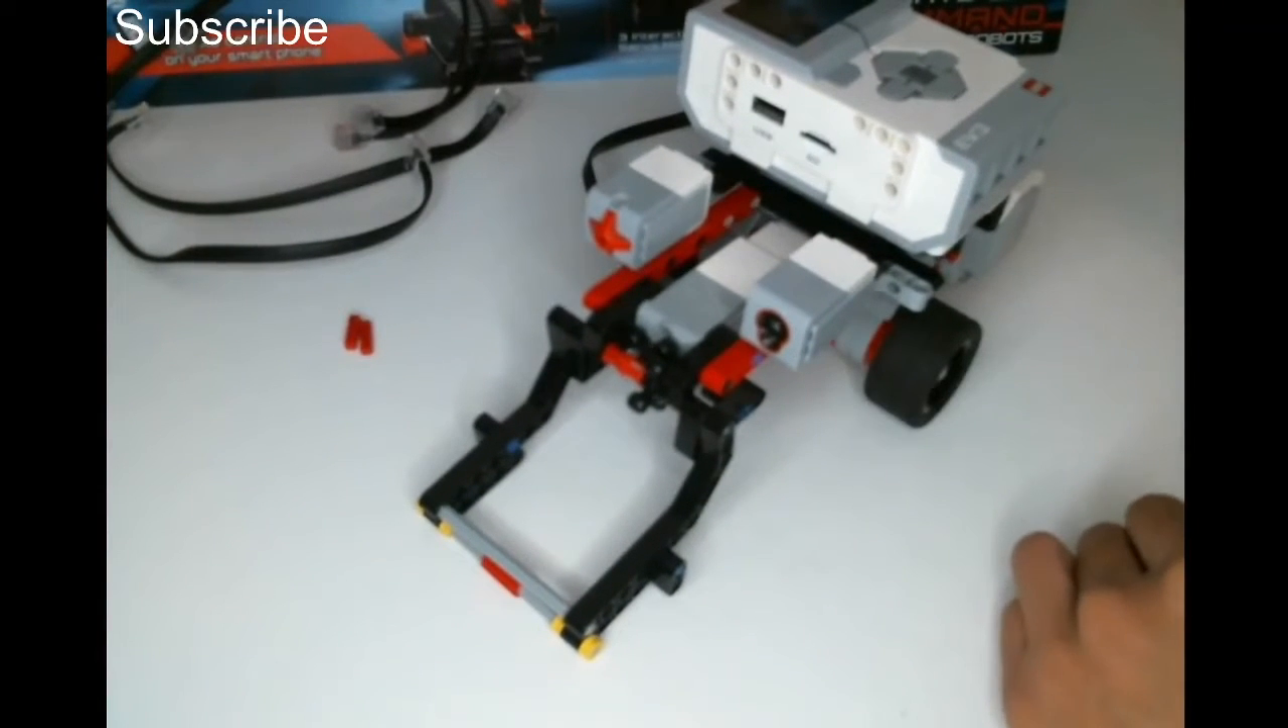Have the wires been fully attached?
No.